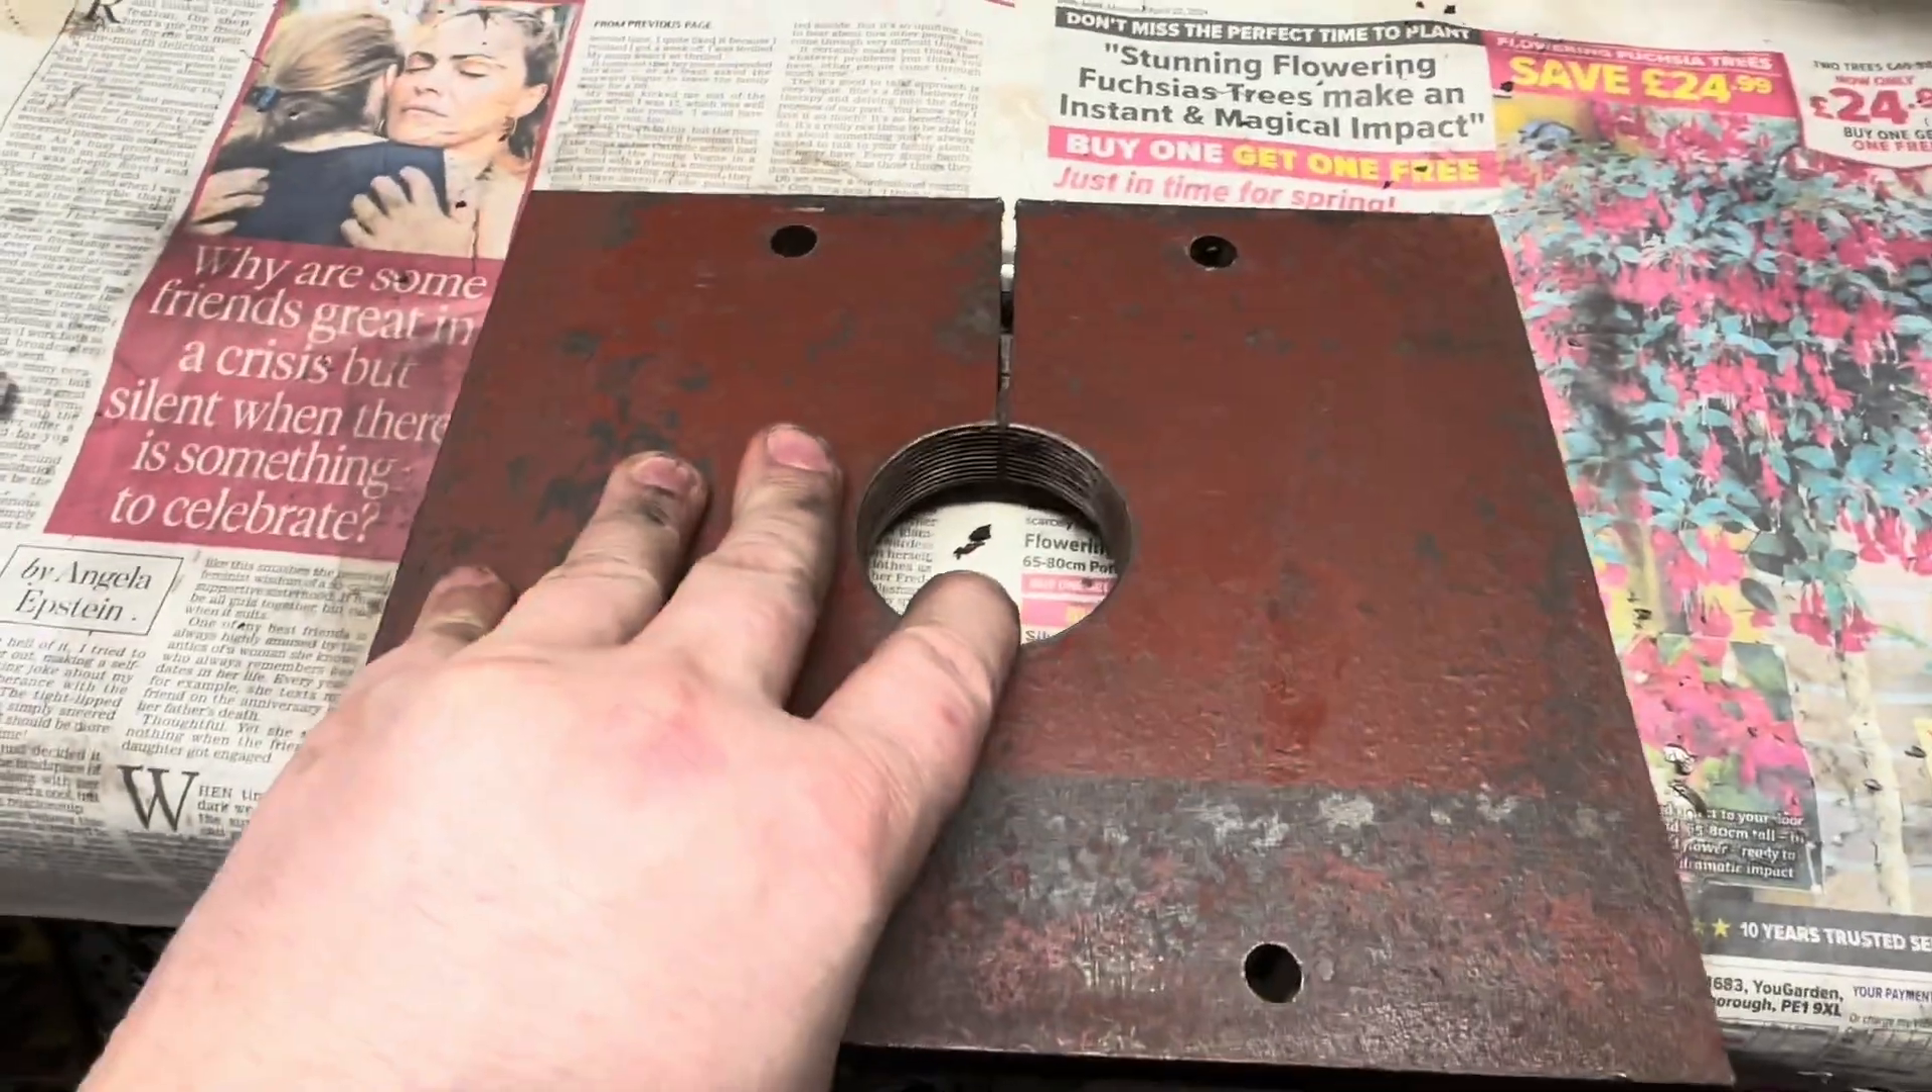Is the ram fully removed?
Yes.